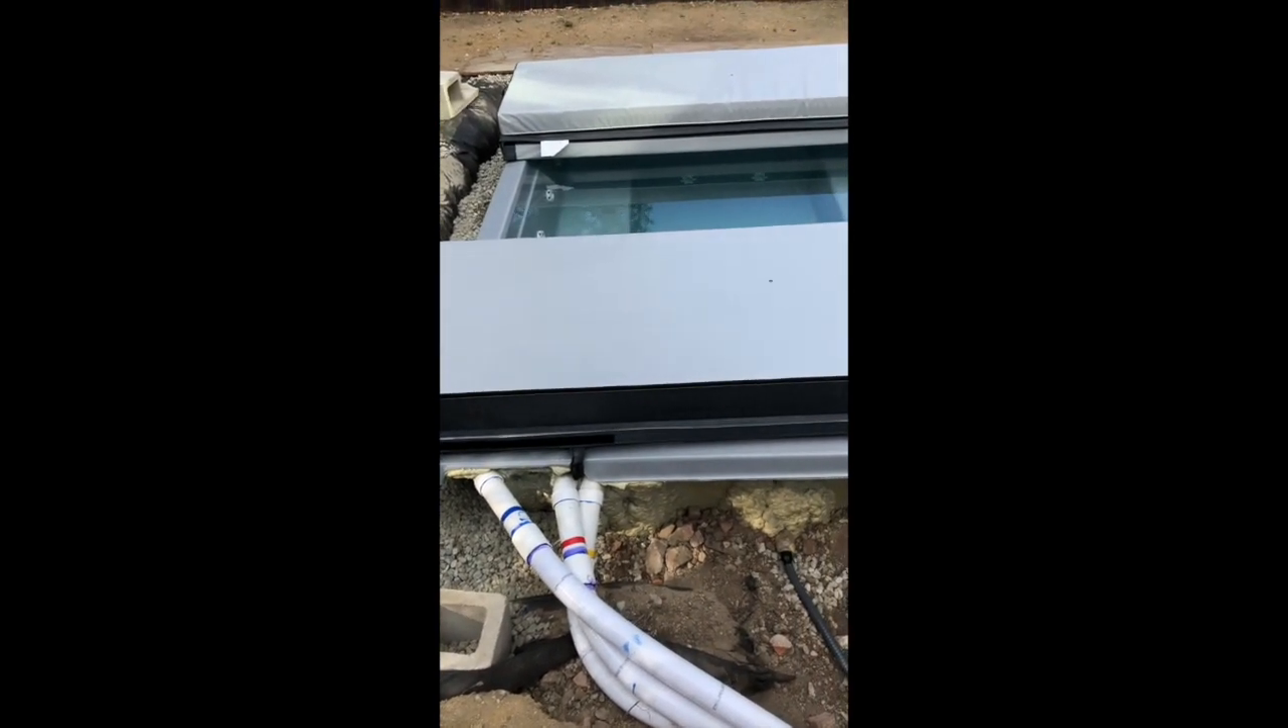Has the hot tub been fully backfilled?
No.